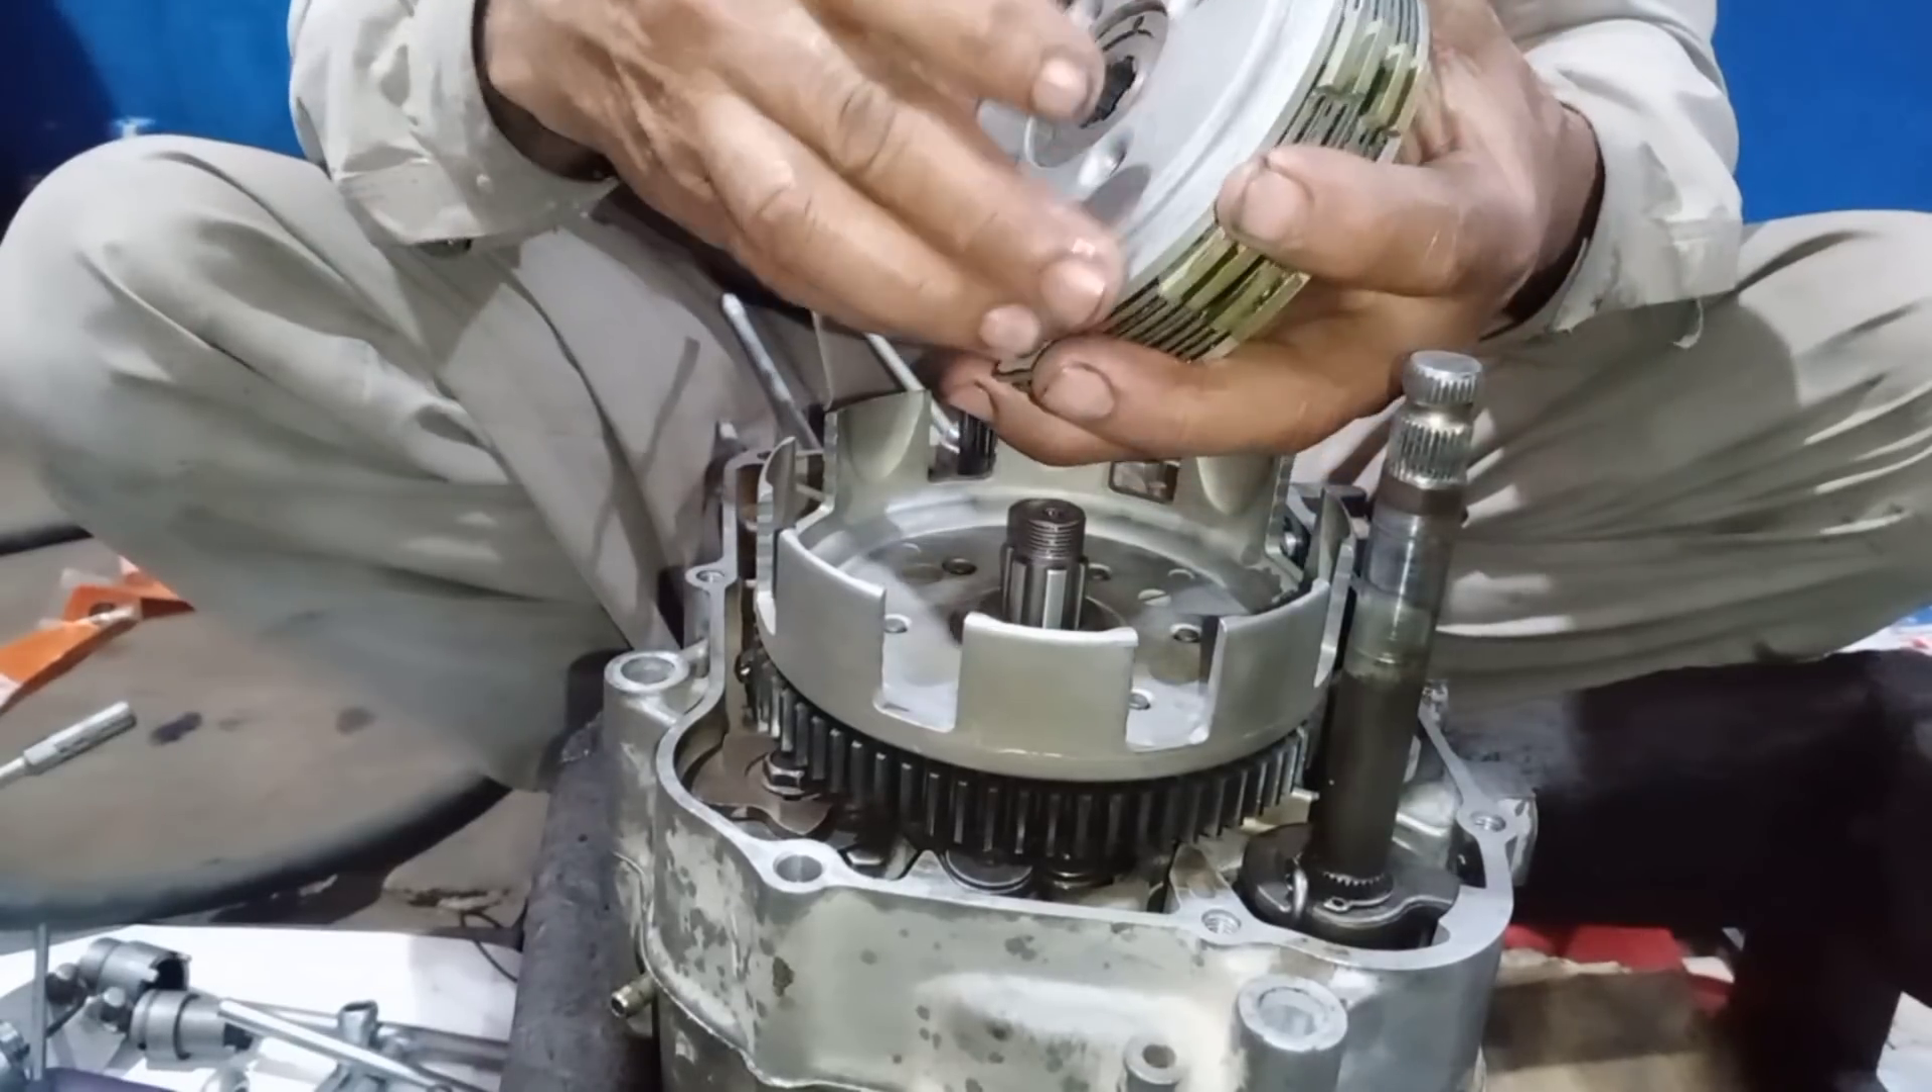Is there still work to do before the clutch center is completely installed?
Yes.